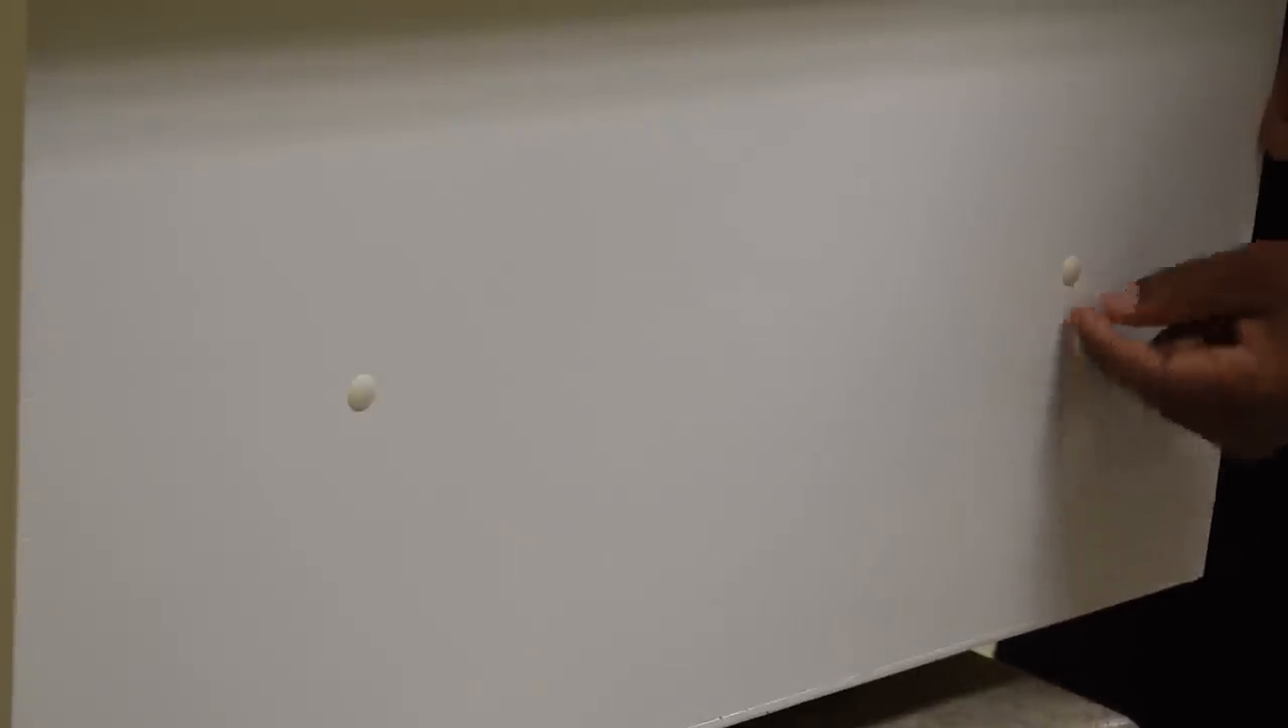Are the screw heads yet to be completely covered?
No.